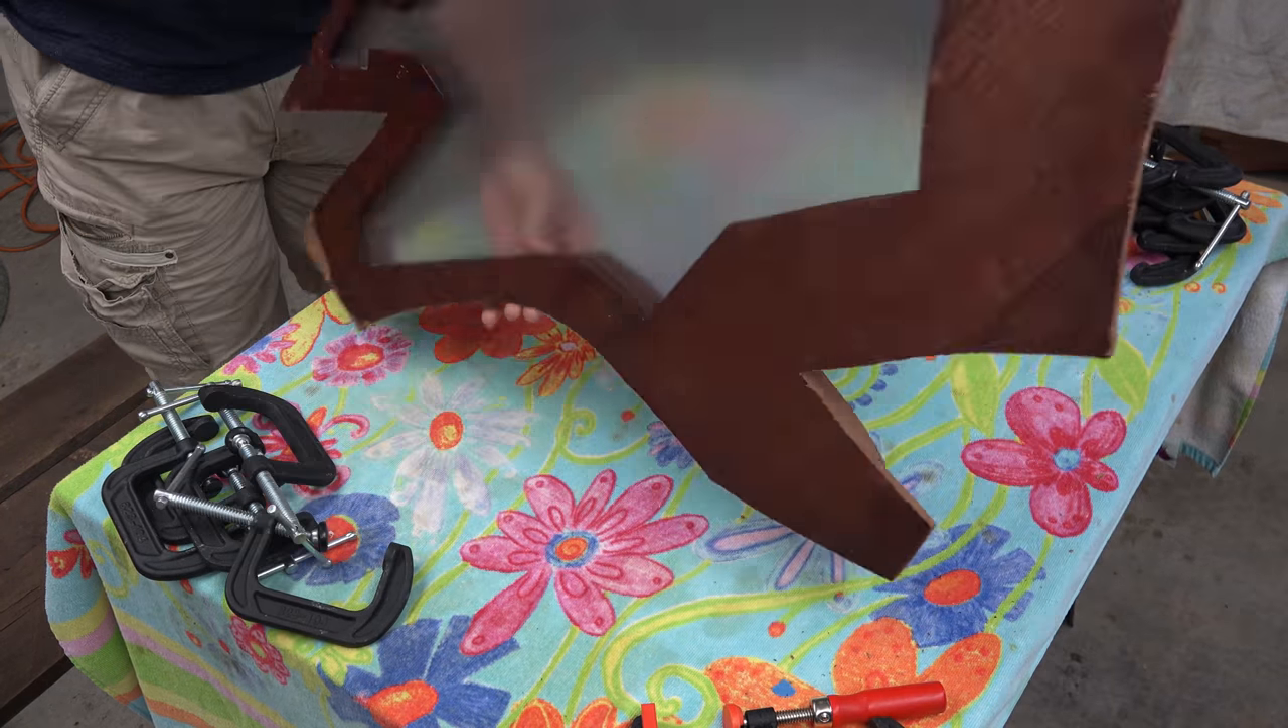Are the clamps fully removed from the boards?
Yes.